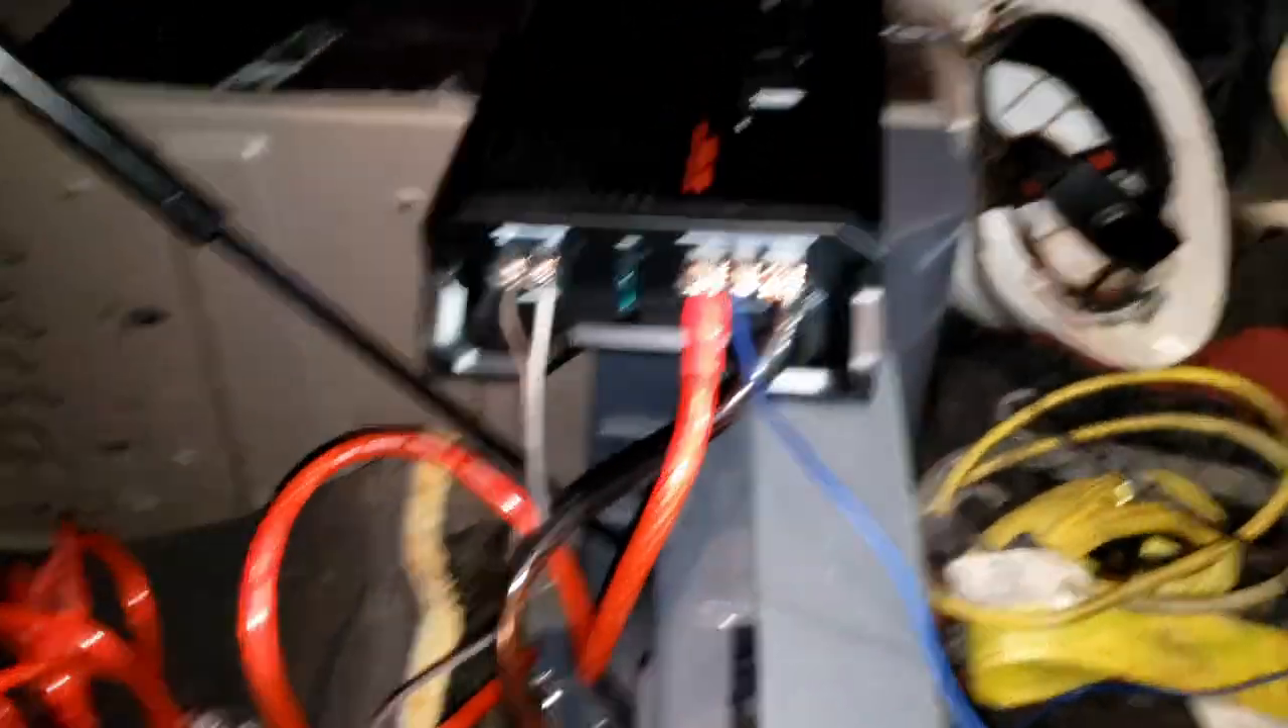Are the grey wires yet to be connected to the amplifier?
No.